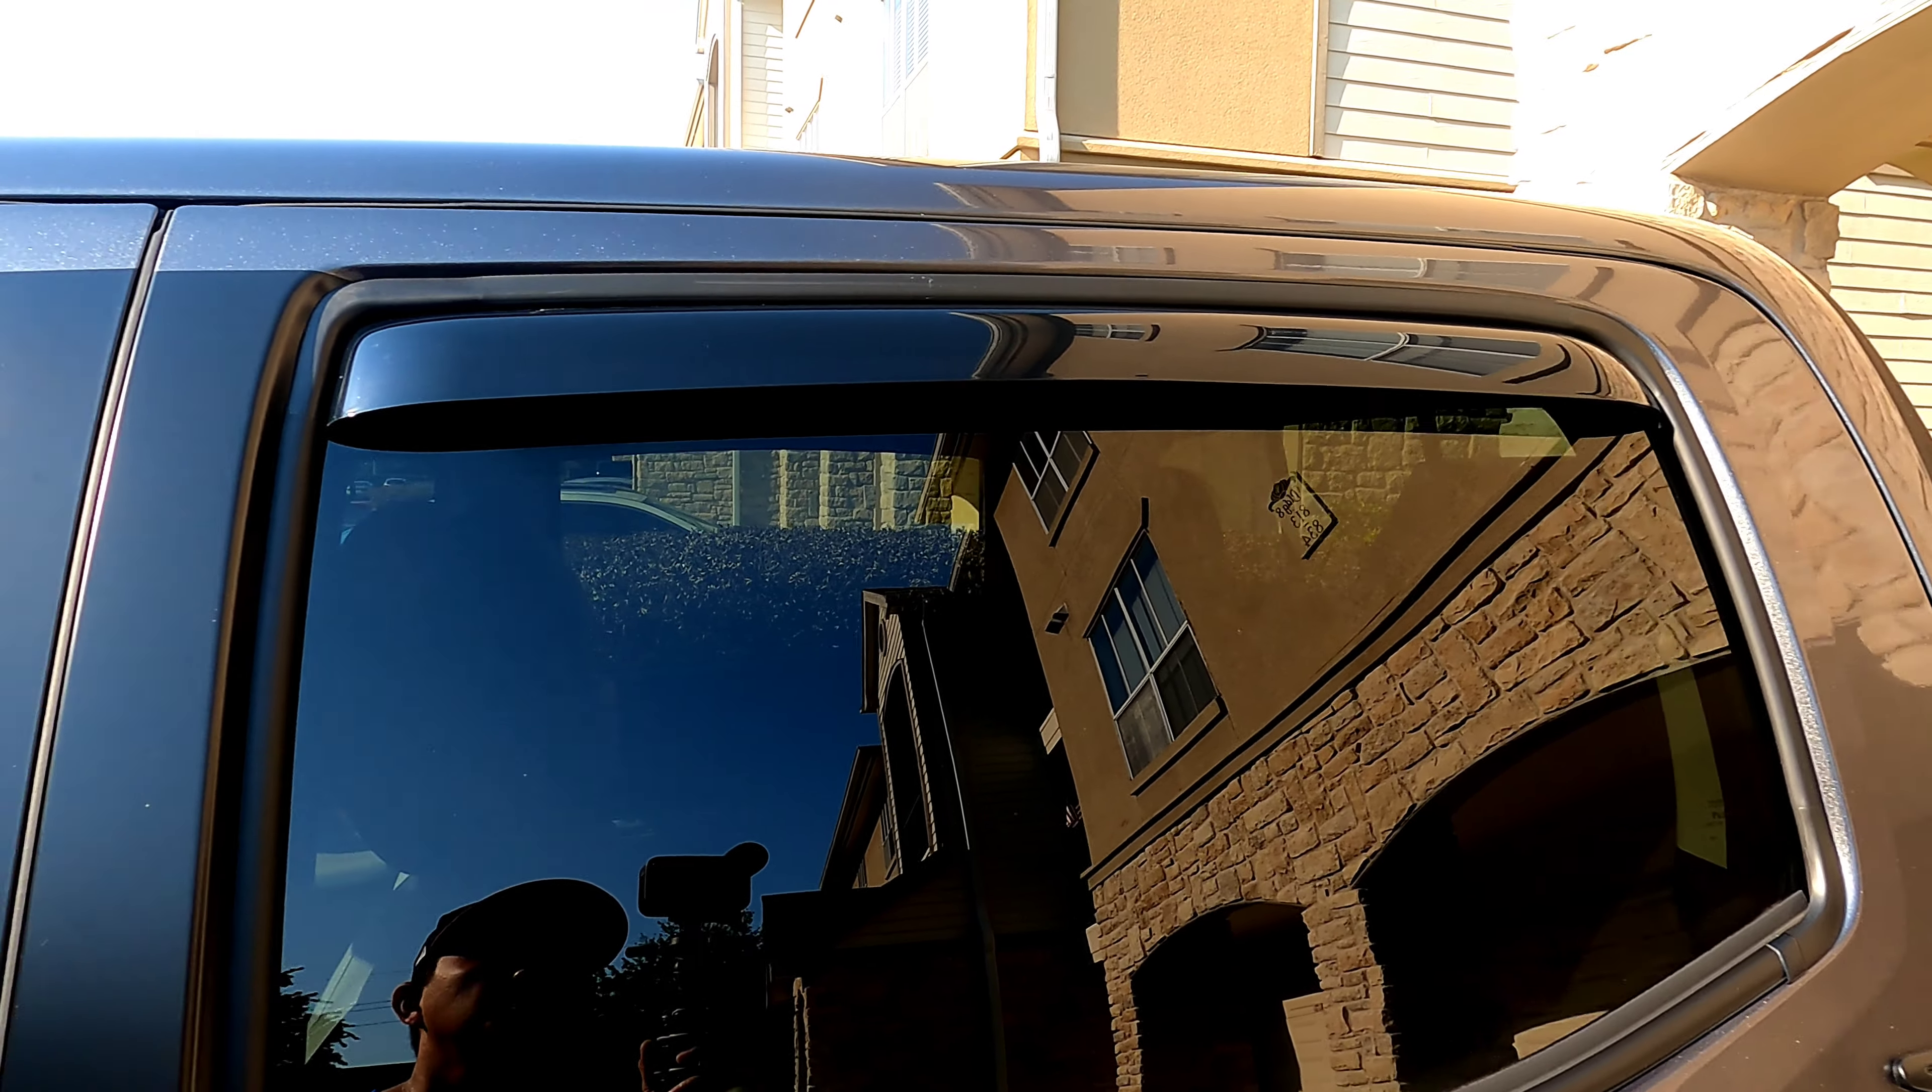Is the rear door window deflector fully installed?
Yes.